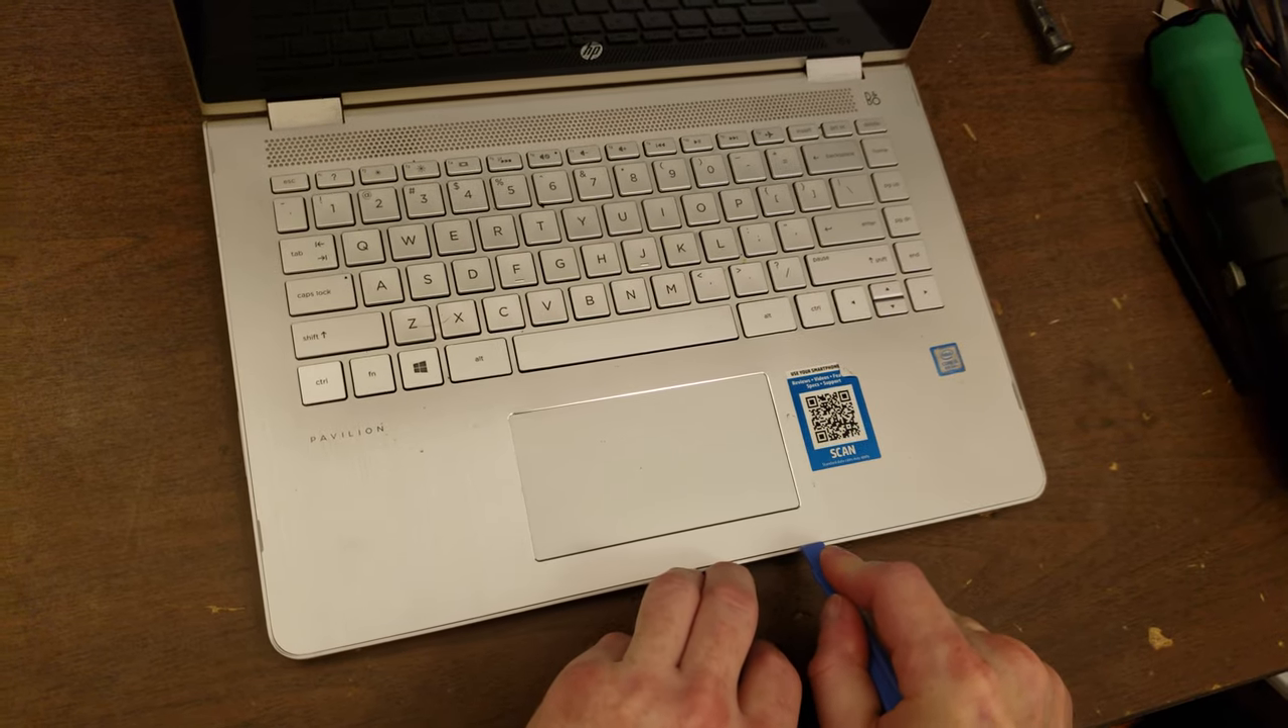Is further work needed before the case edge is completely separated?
Yes.